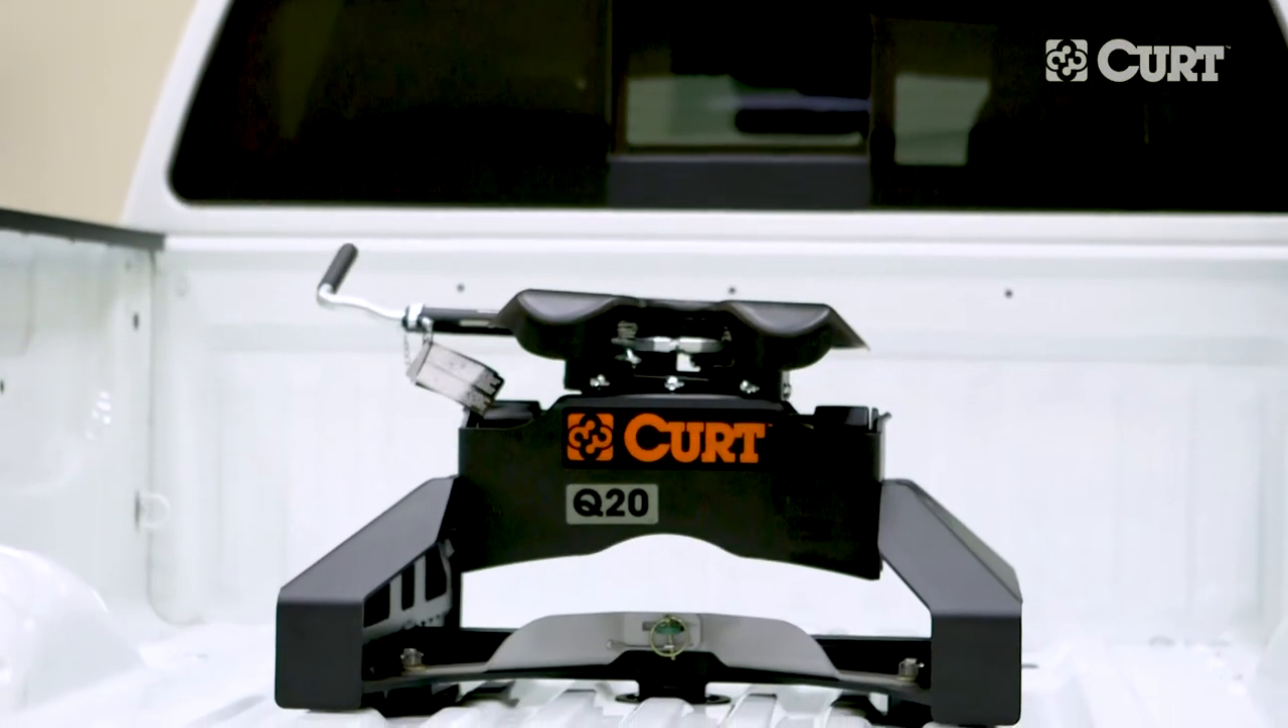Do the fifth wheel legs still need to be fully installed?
No.